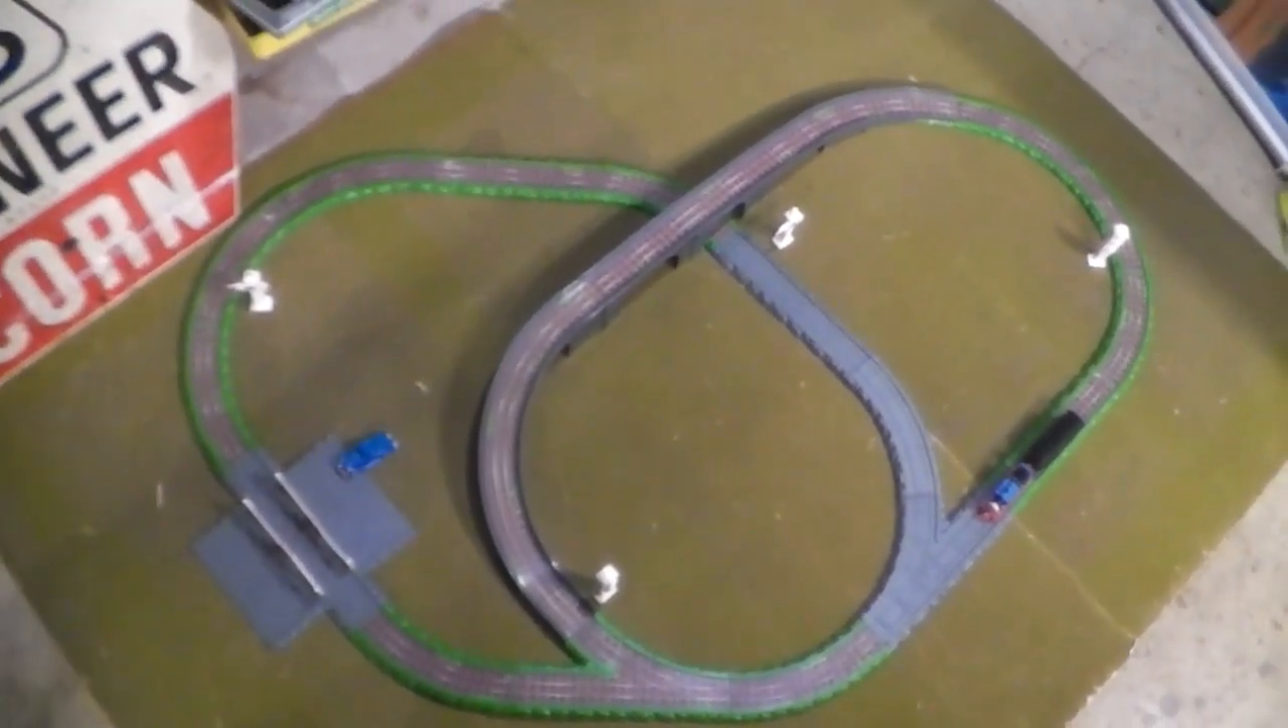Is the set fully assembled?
Yes.